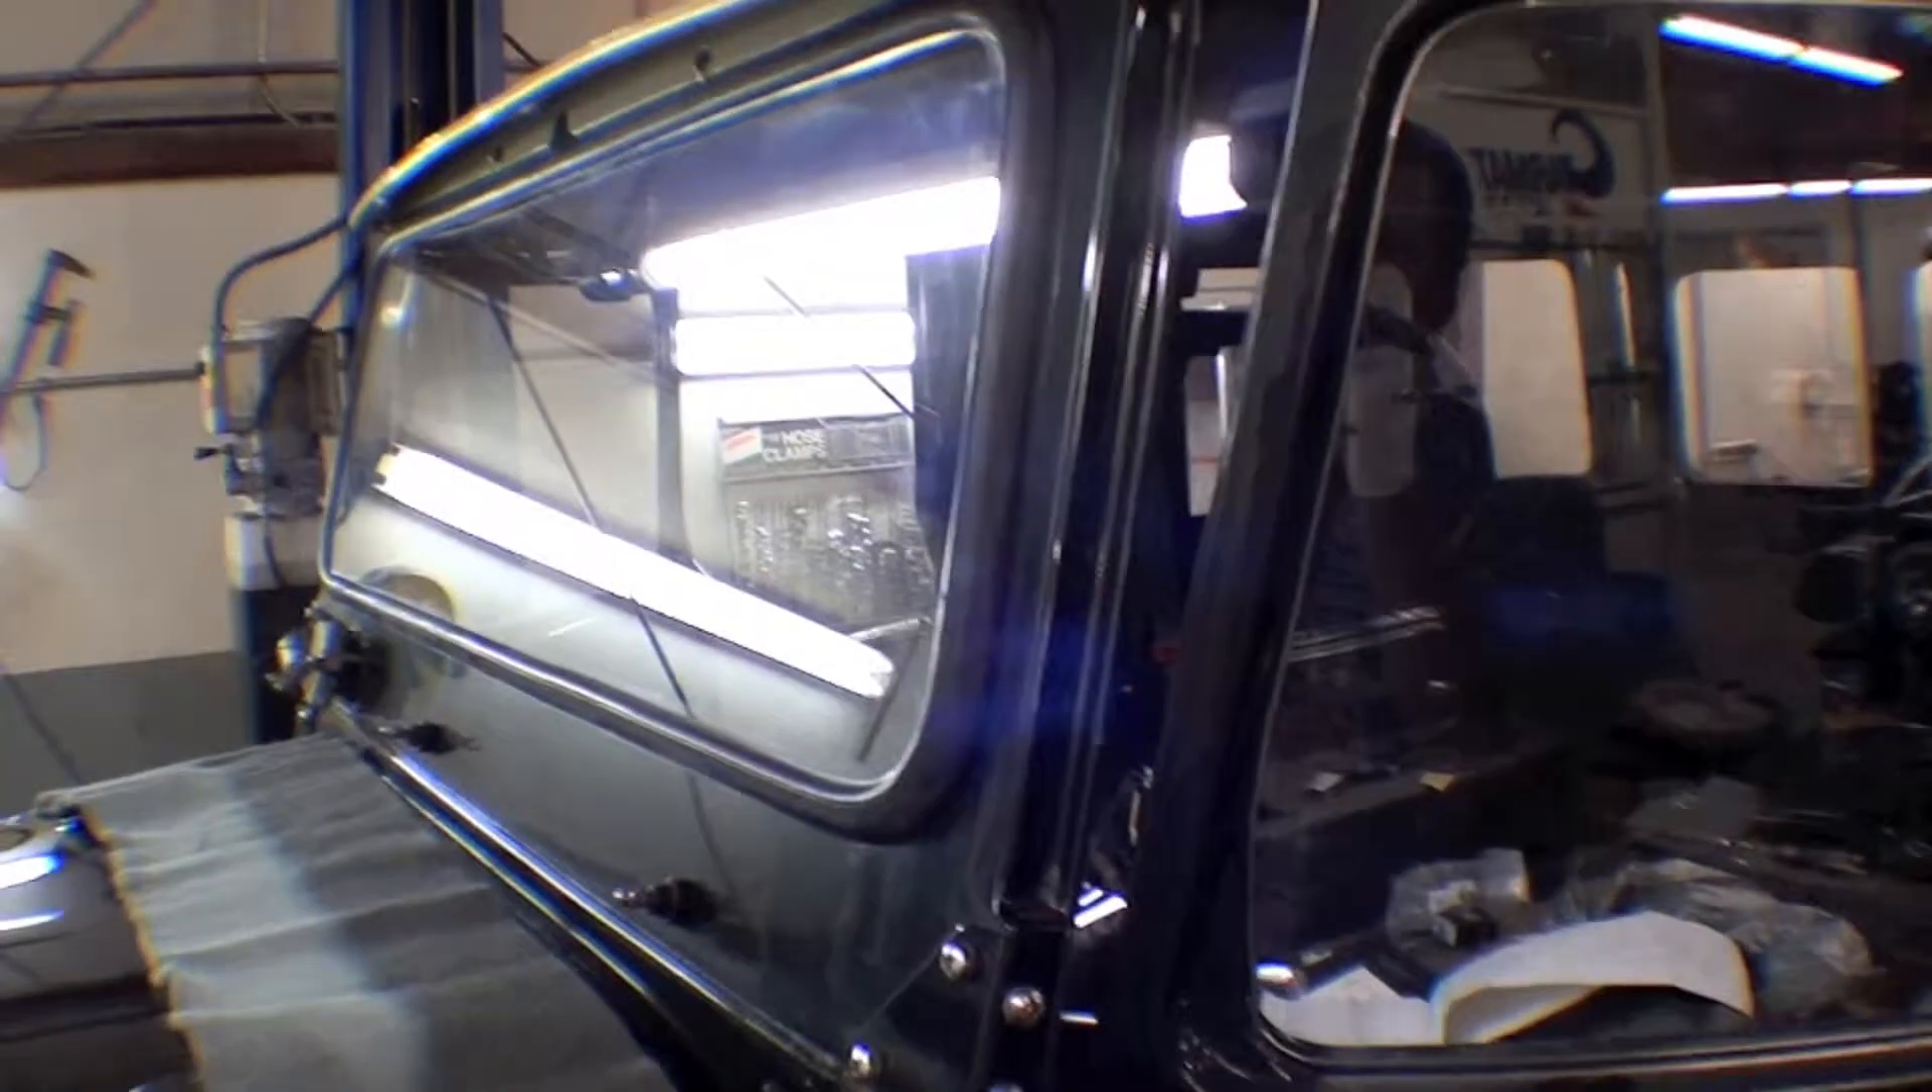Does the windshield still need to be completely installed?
No.